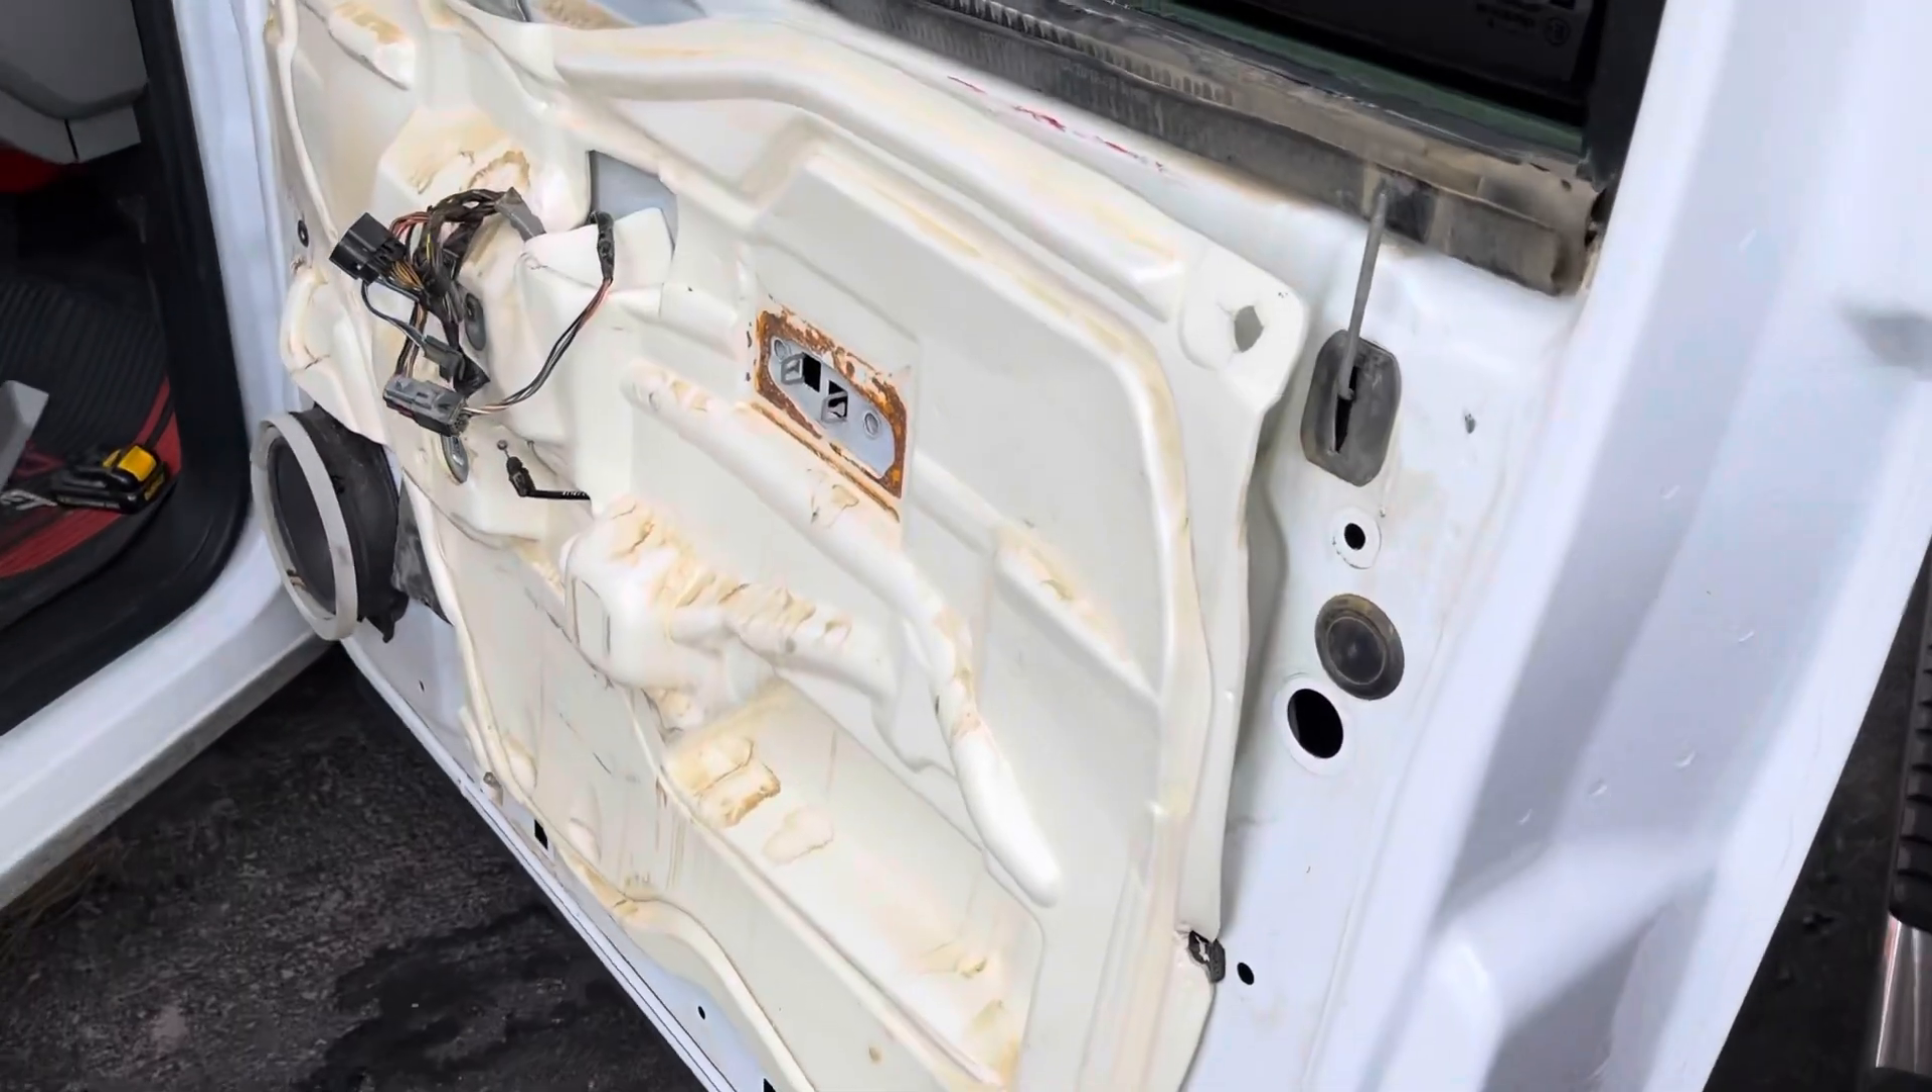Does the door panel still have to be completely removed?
No.